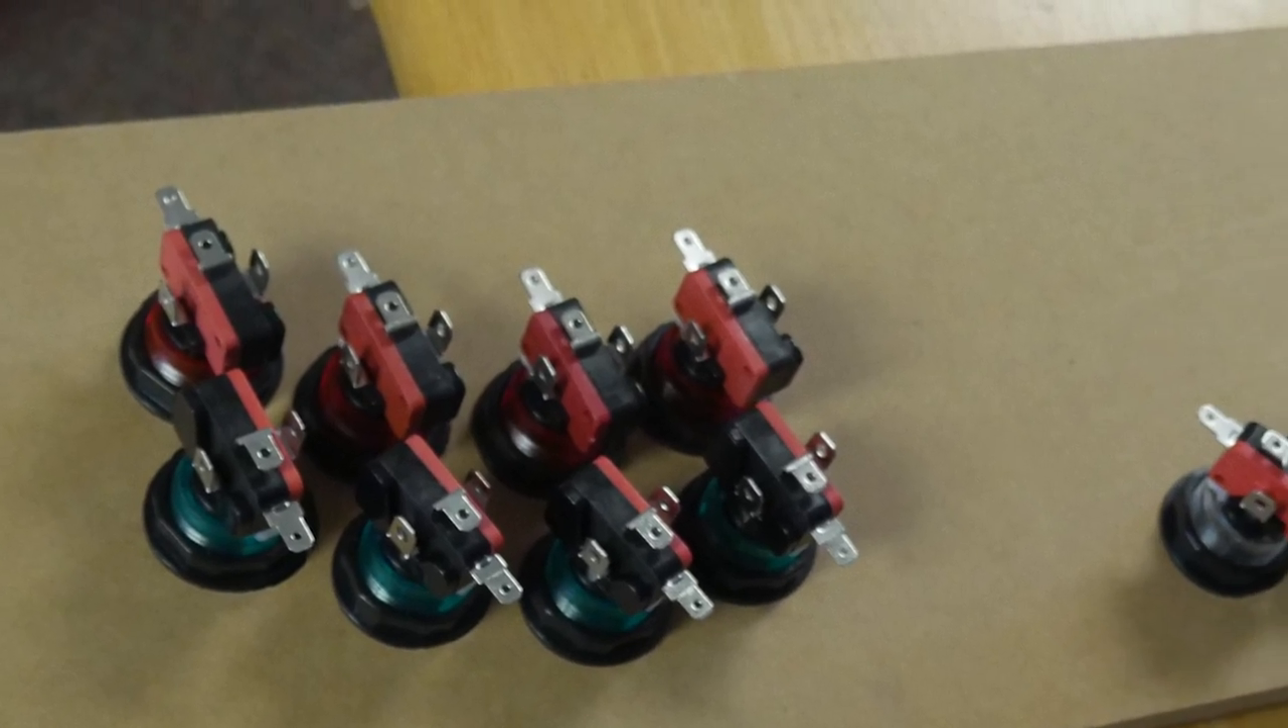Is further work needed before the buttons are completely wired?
Yes.